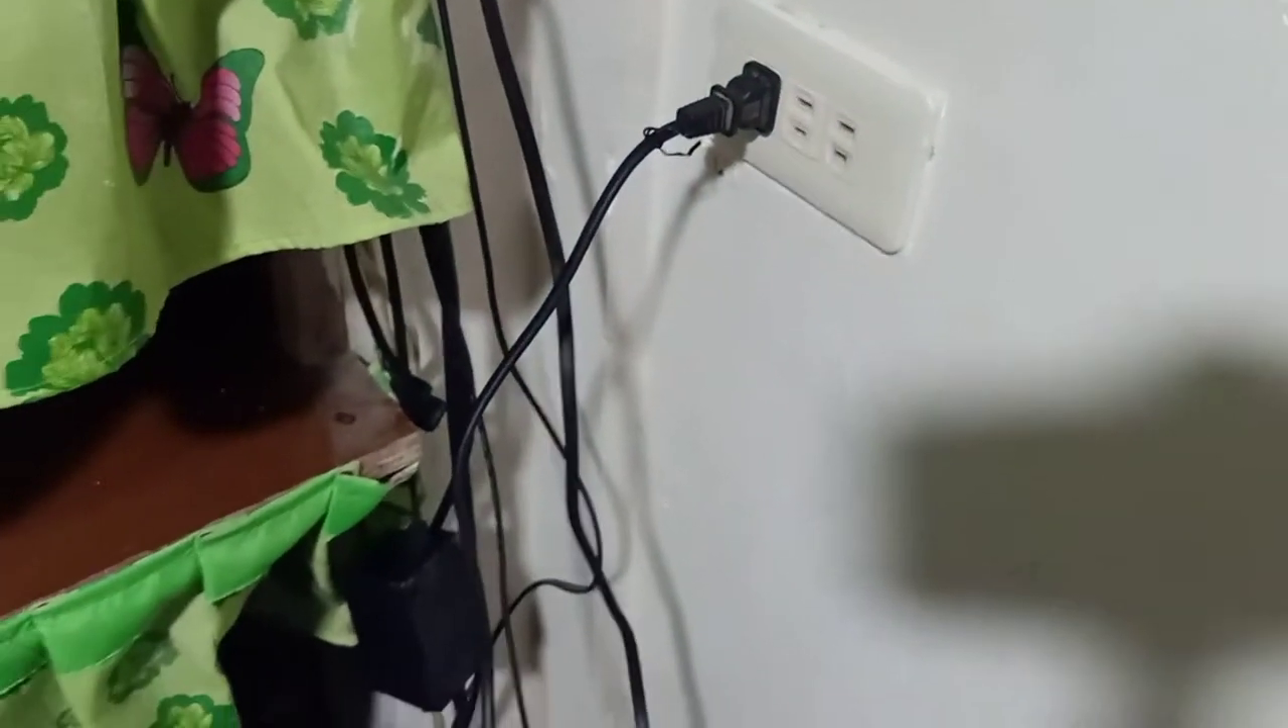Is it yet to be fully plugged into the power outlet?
No.